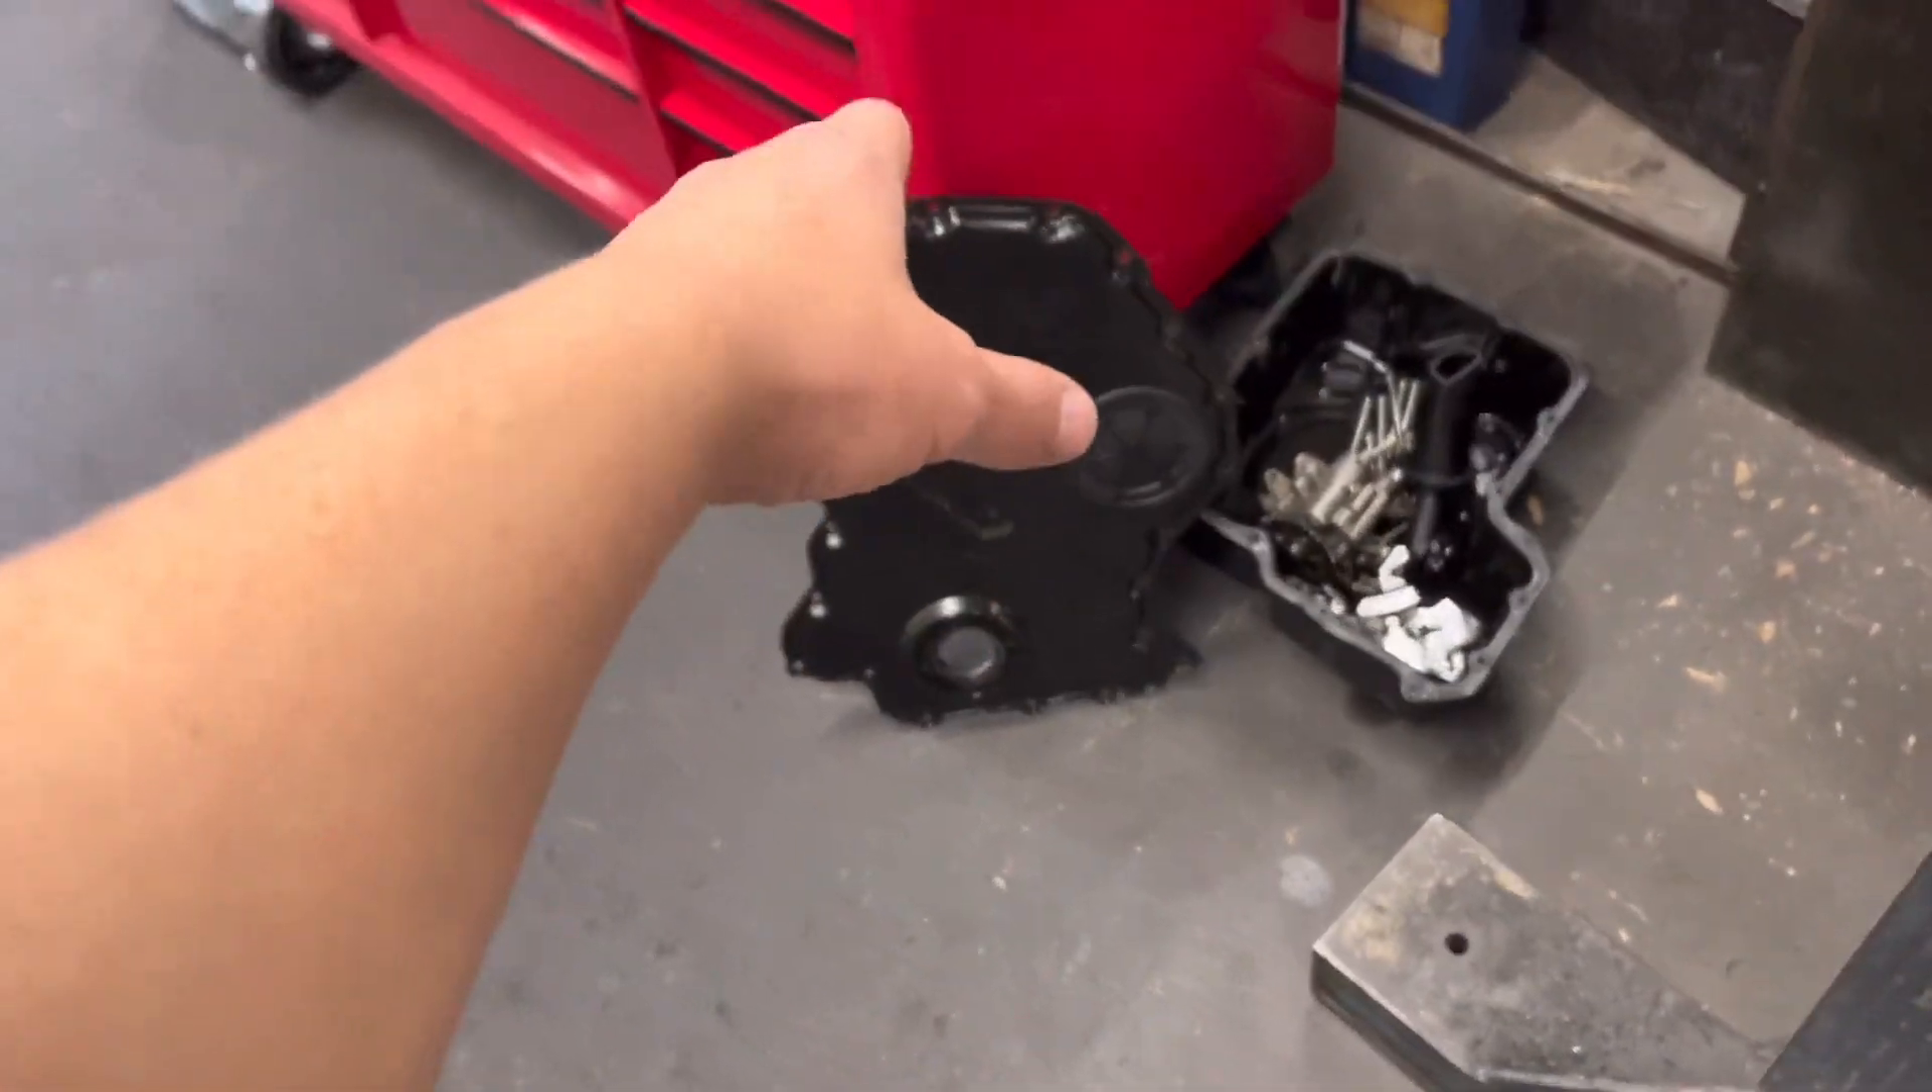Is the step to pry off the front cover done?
Yes.